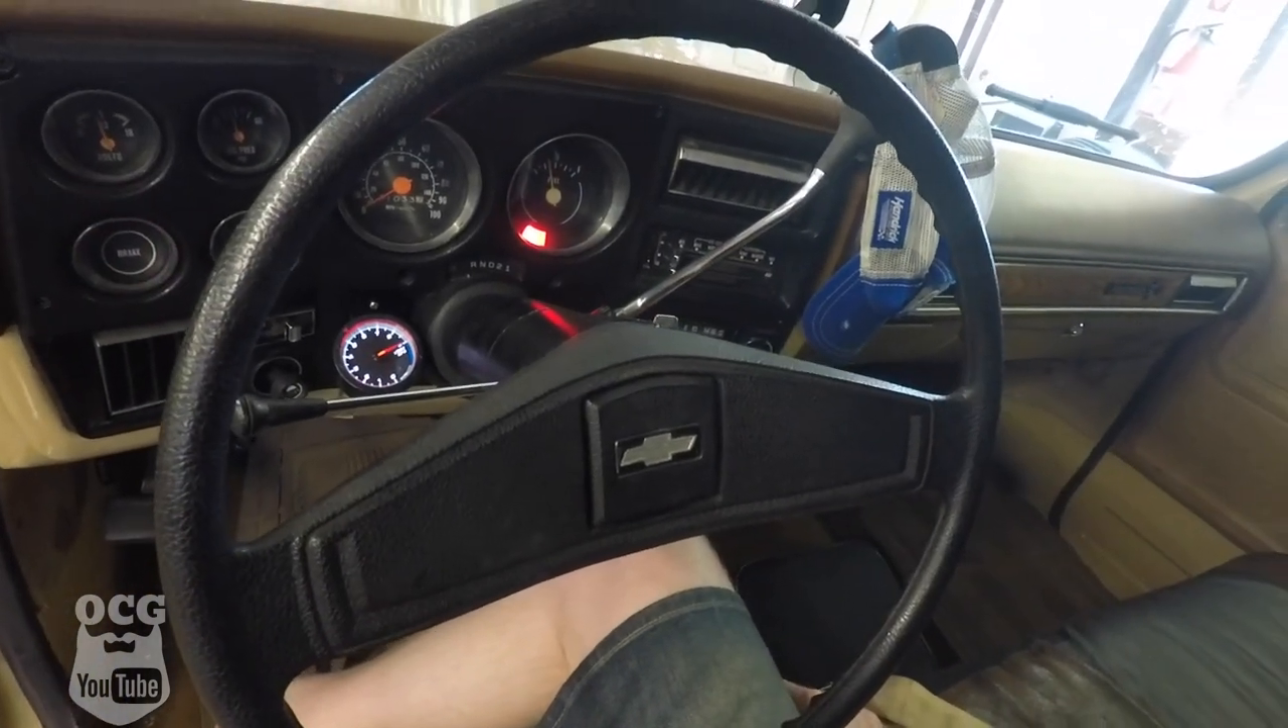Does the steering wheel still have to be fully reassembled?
No.